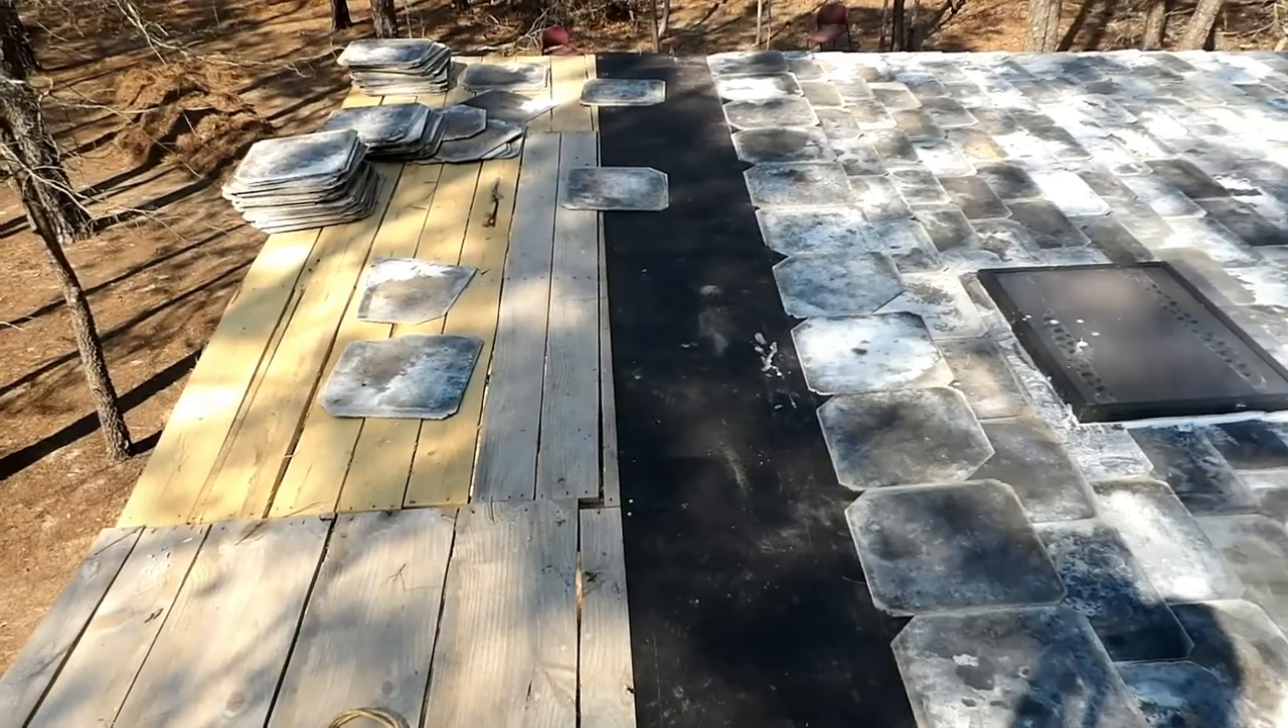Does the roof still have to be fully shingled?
Yes.